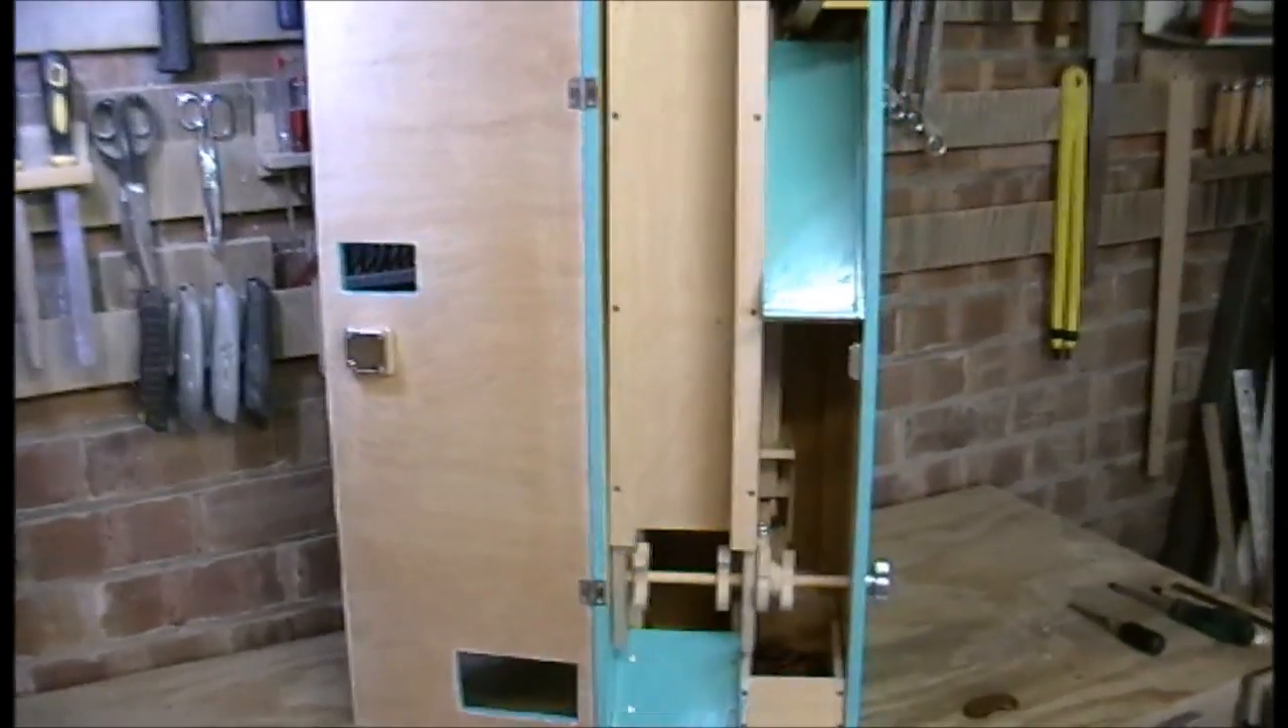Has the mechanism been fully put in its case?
Yes.